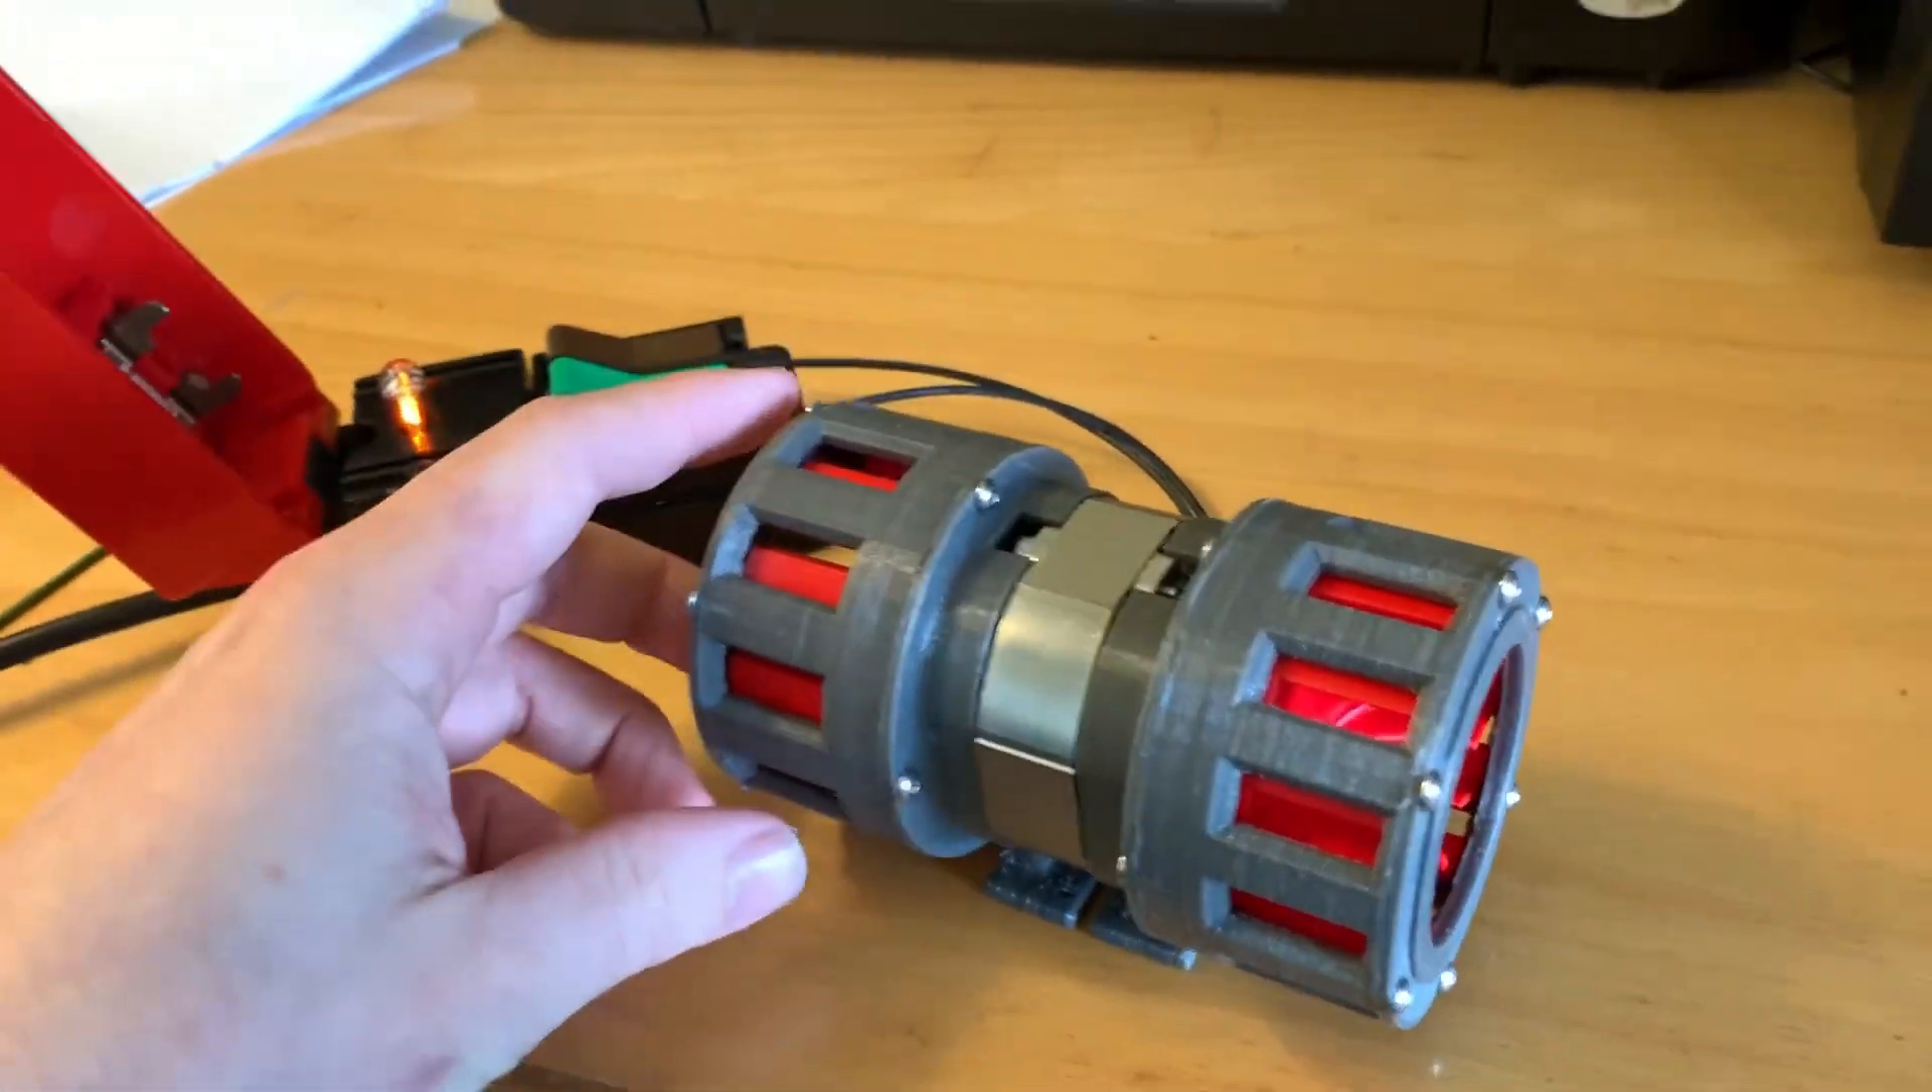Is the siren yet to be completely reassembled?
No.